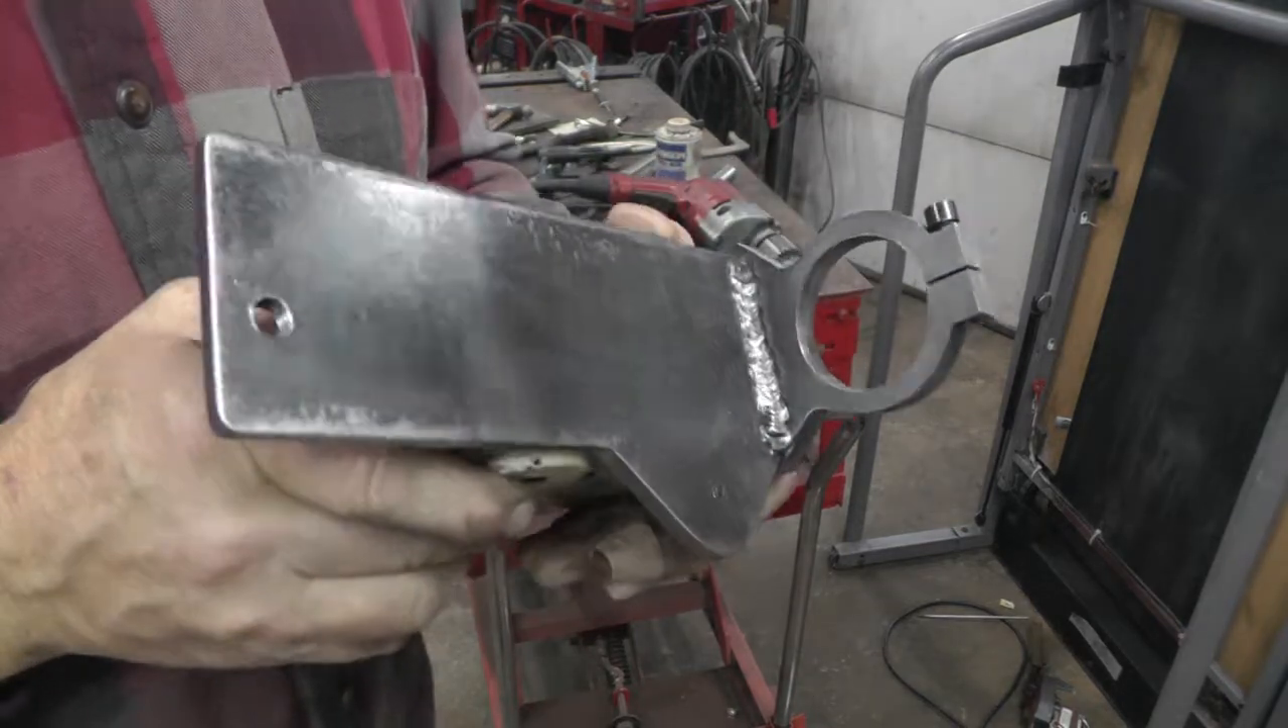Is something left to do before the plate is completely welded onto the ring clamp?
No.